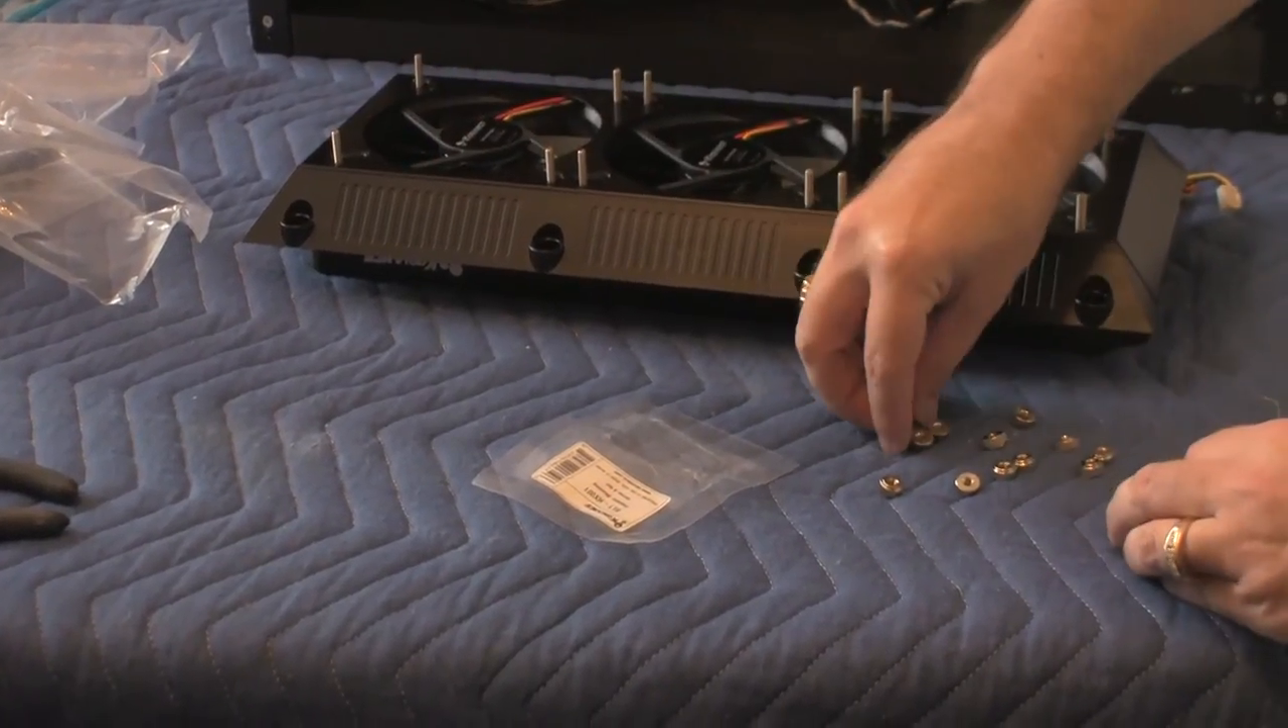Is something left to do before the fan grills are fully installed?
Yes.